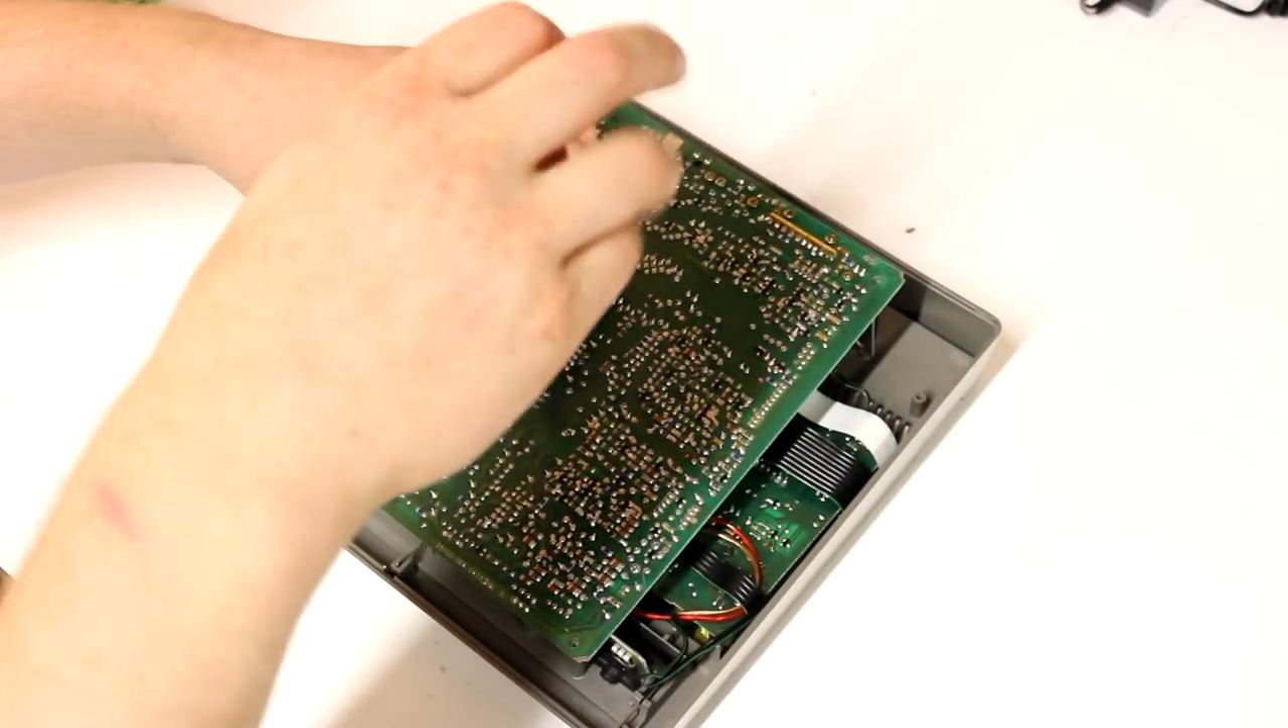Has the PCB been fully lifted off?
No.